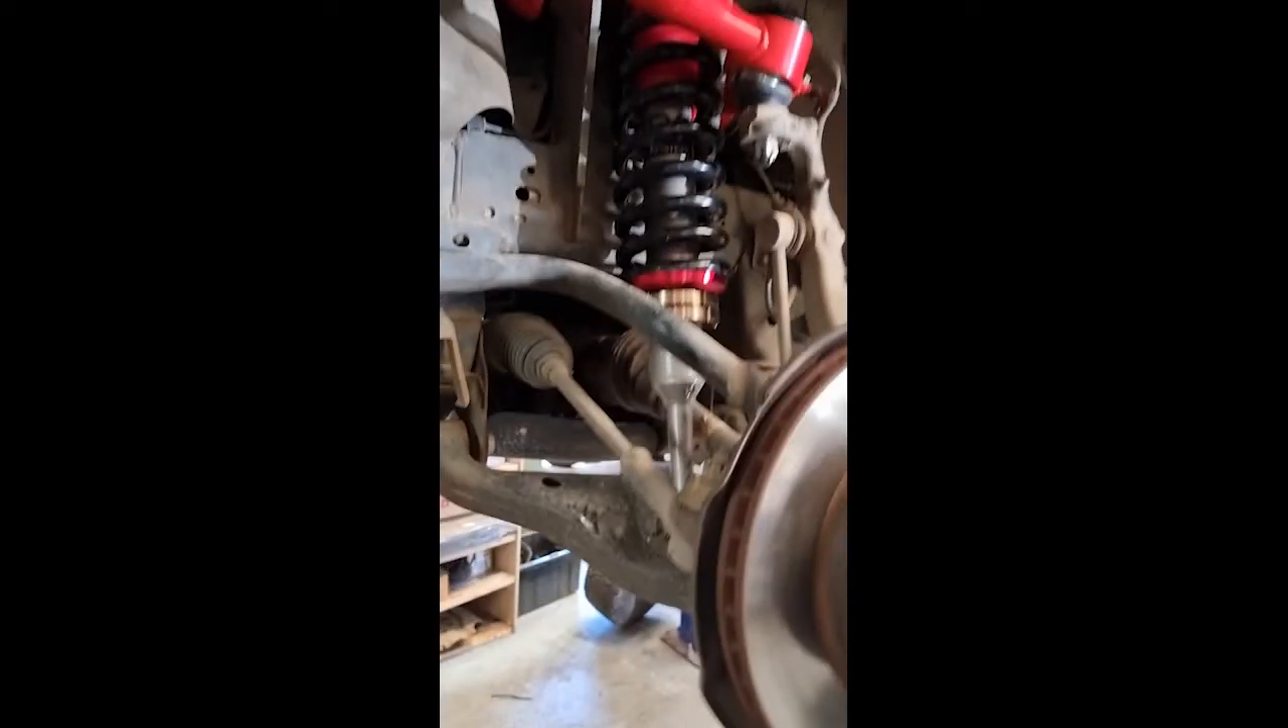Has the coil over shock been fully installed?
Yes.